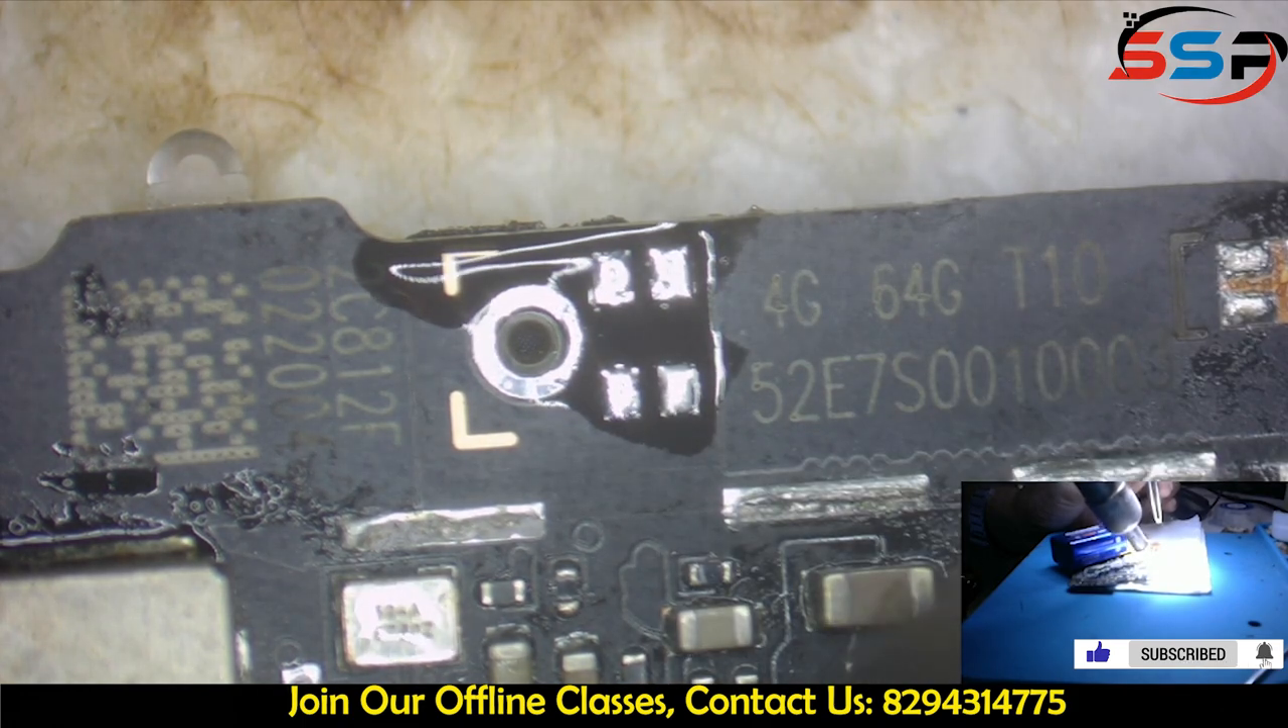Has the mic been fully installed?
No.